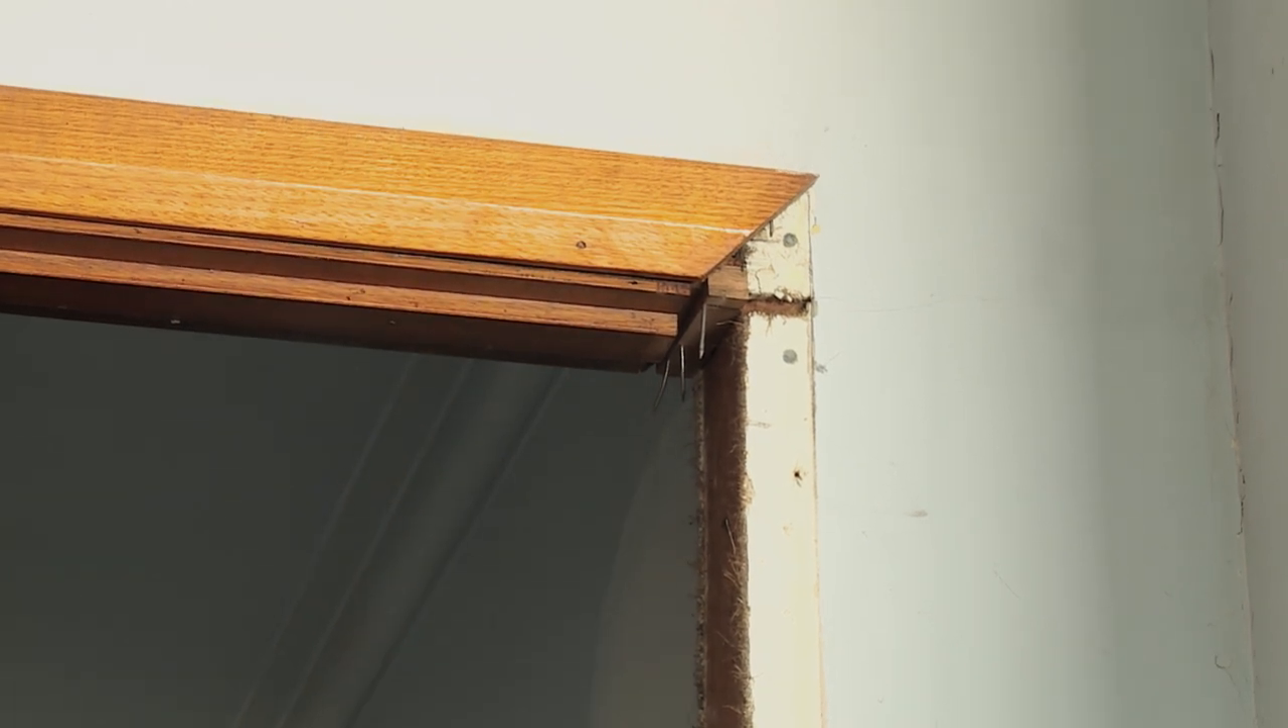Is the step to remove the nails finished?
No.